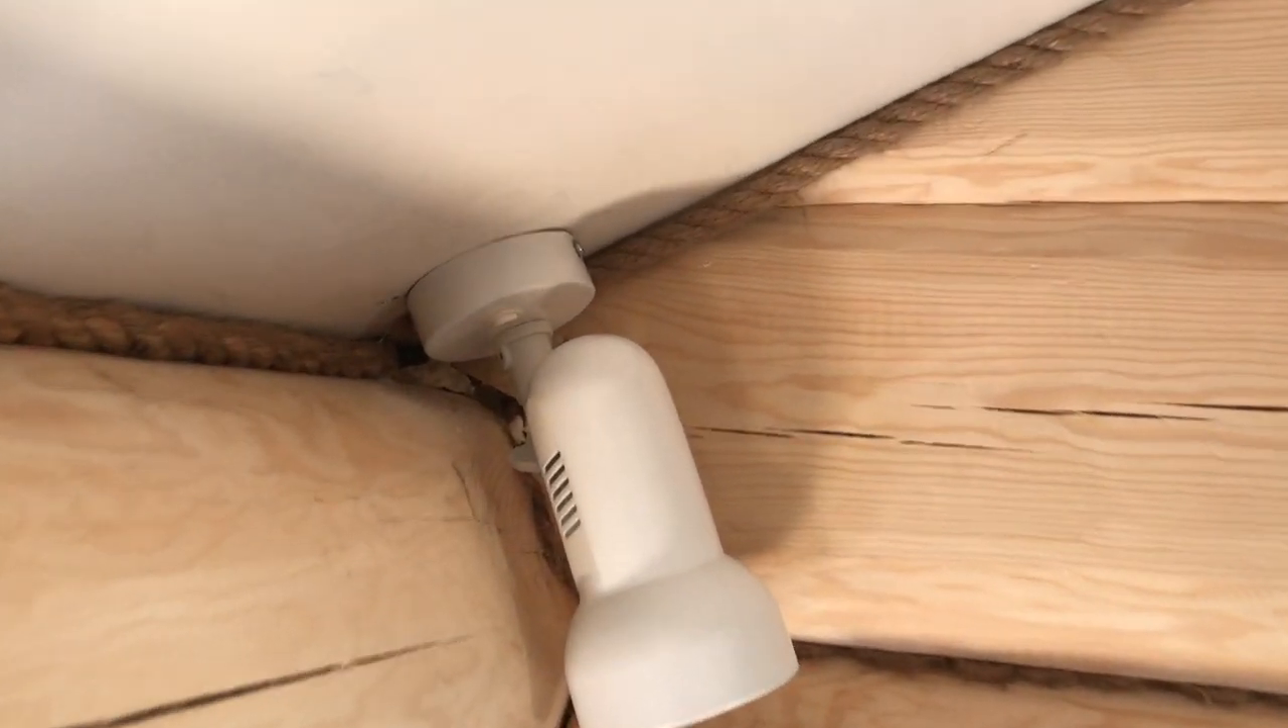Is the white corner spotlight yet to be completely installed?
No.